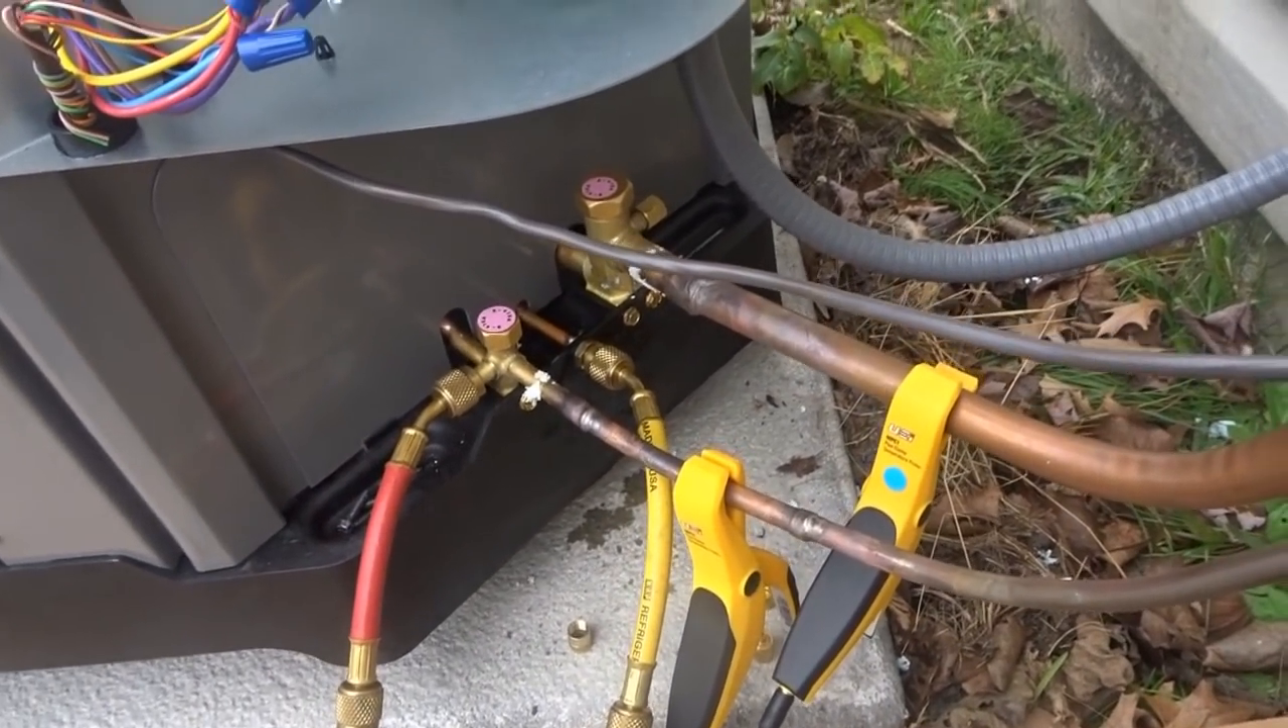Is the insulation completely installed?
No.